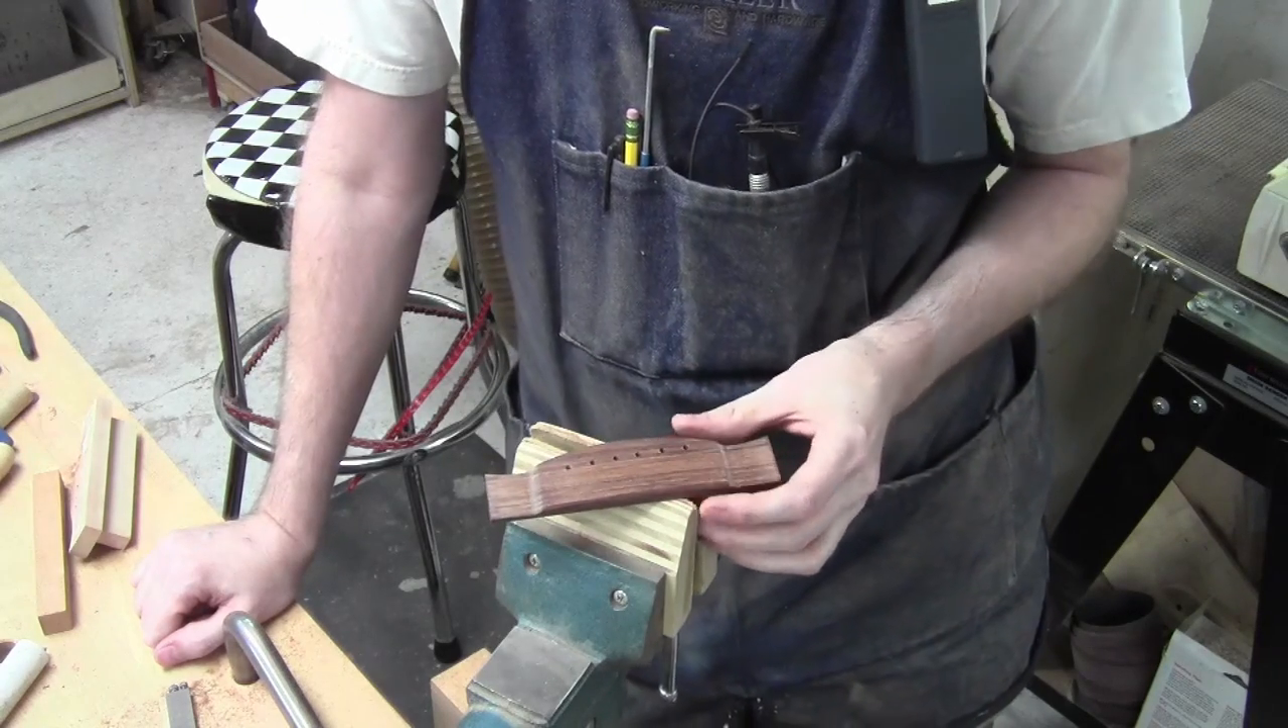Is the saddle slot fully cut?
No.